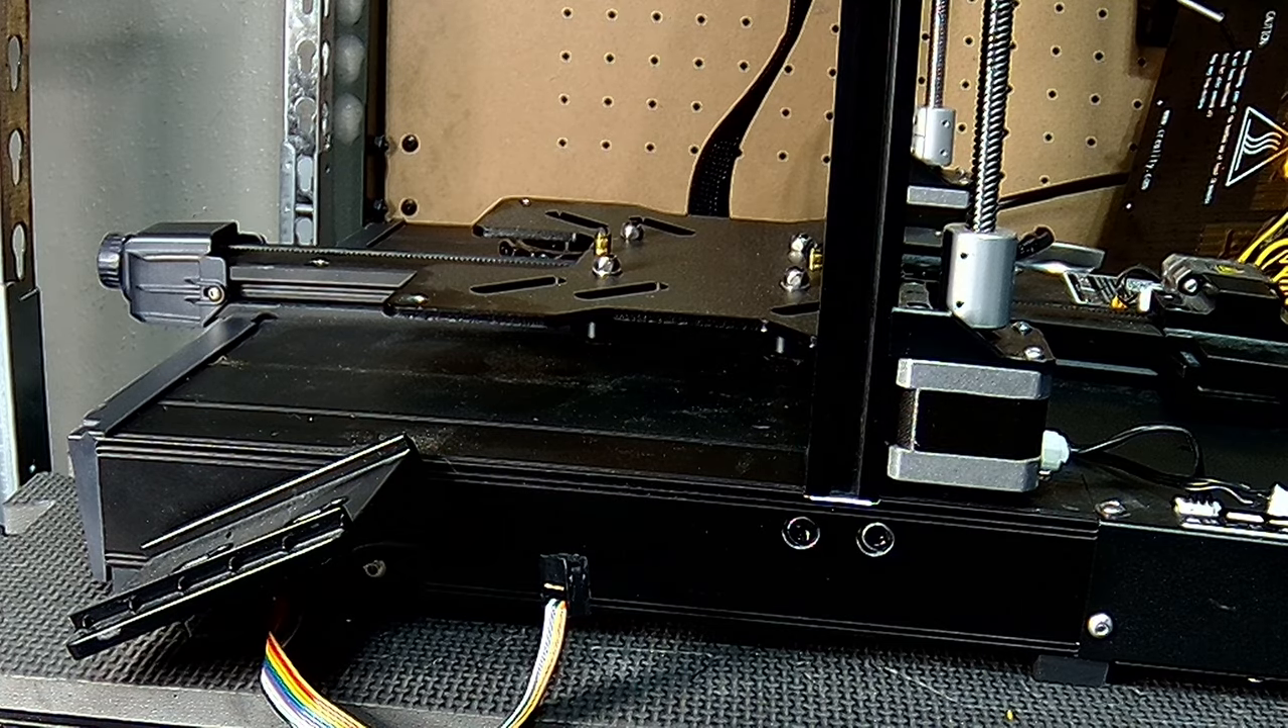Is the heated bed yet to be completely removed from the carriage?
No.